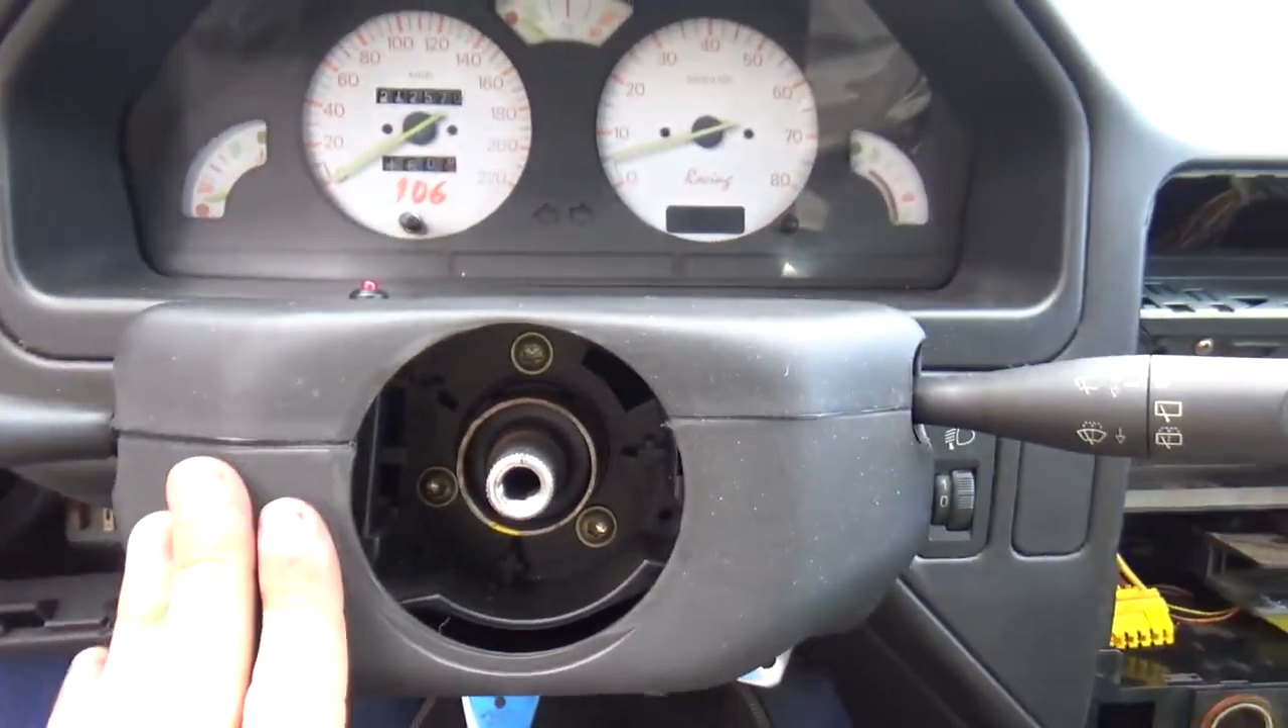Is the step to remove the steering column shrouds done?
No.